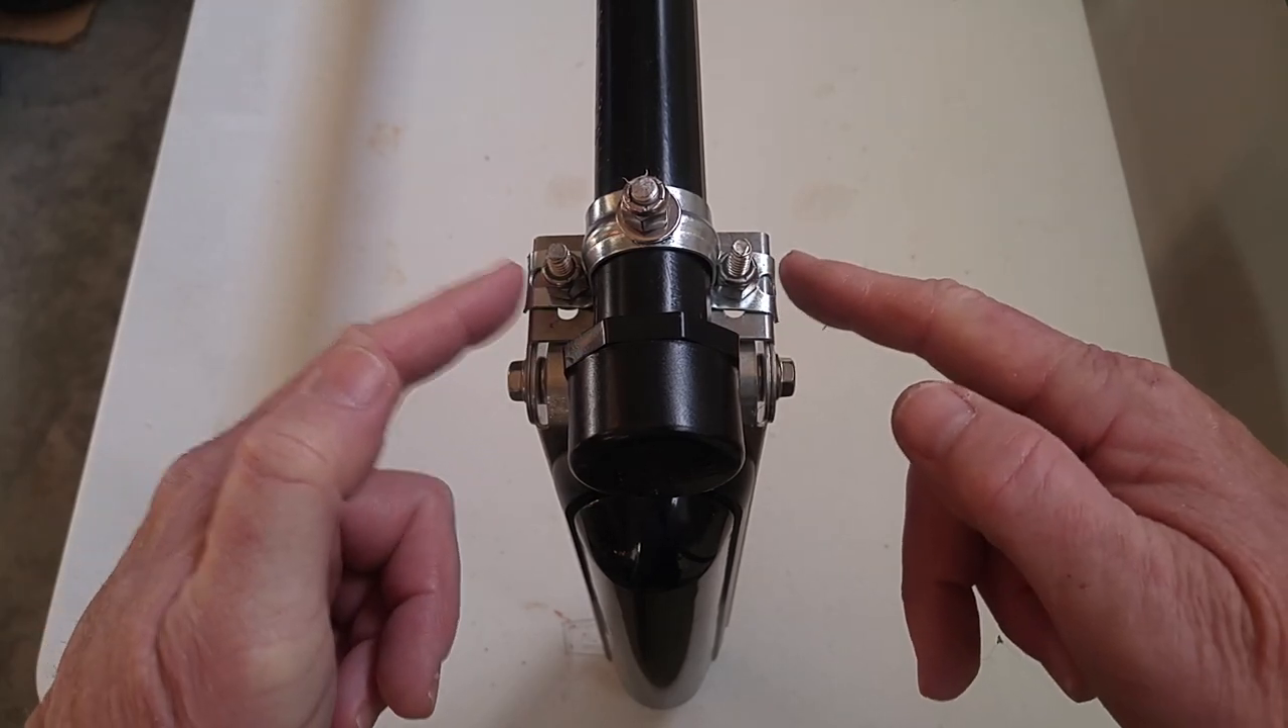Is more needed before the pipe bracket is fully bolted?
No.